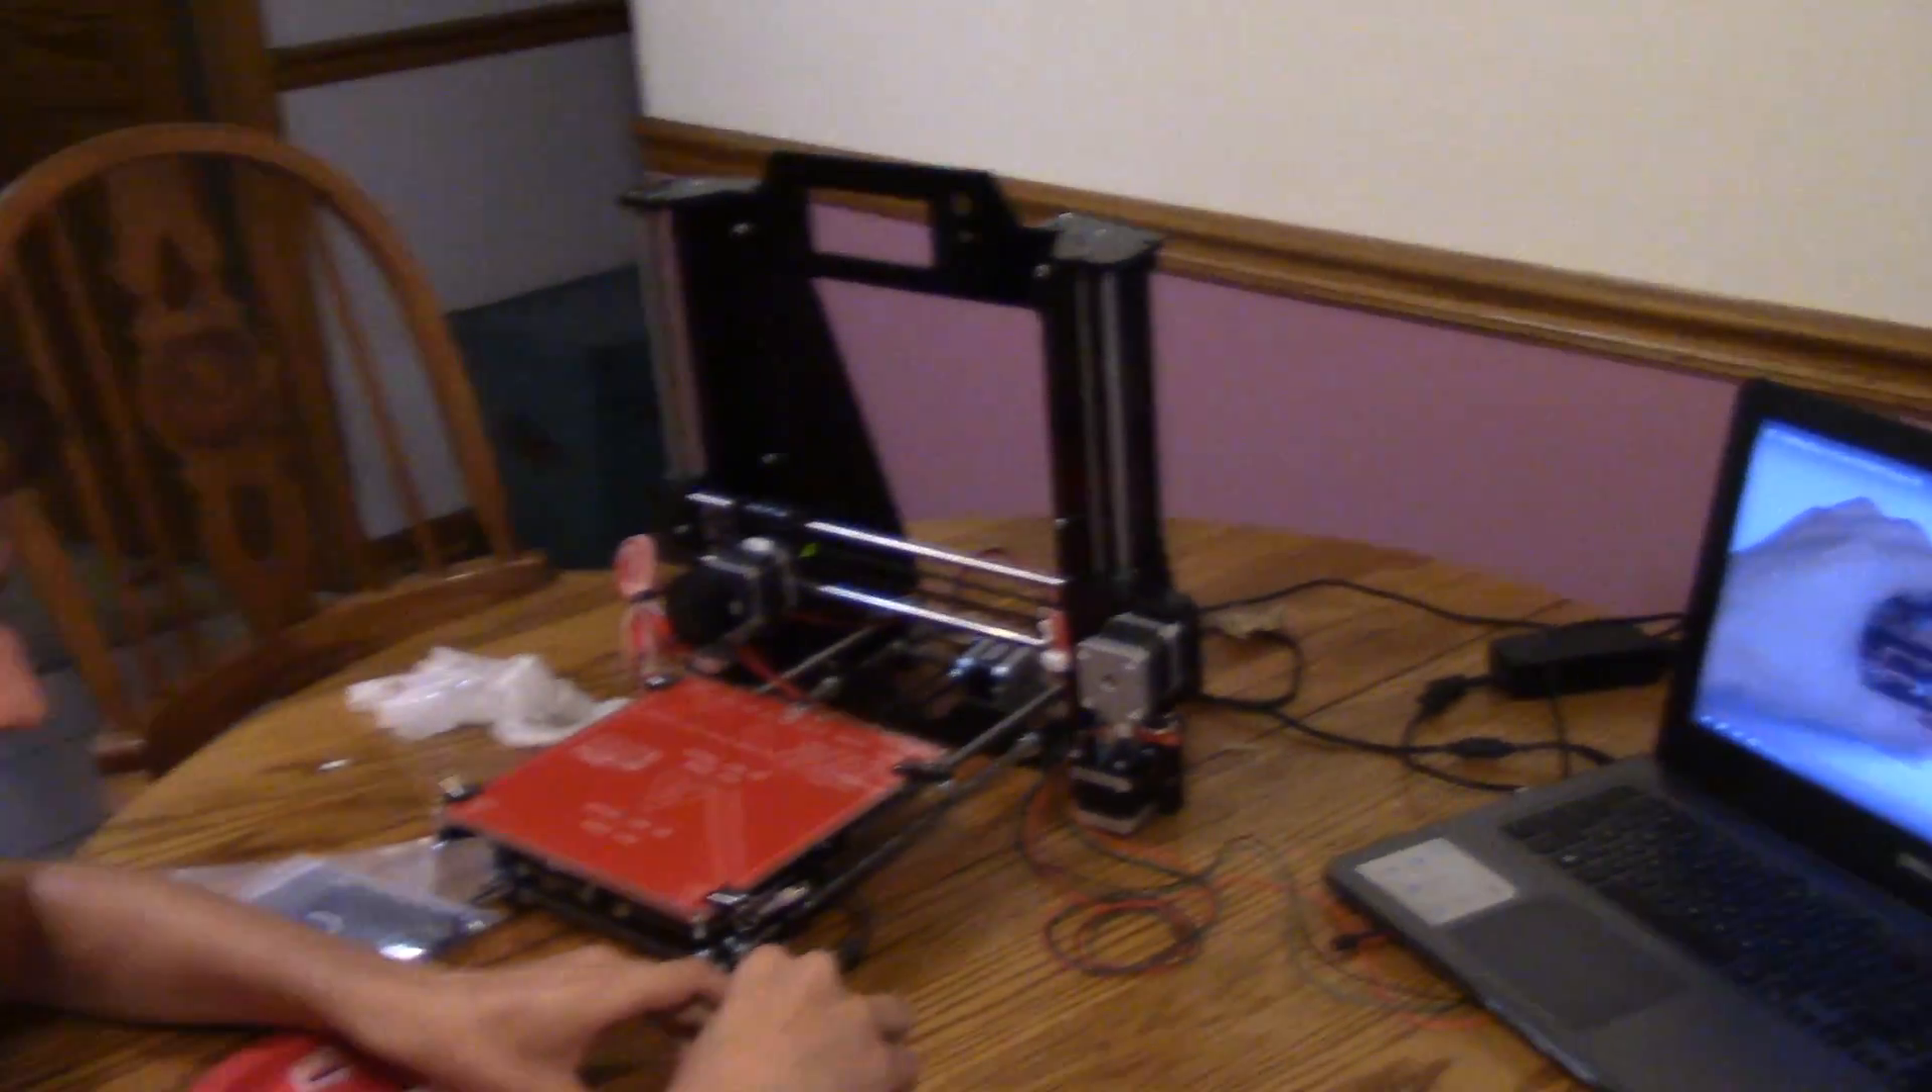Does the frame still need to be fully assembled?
No.